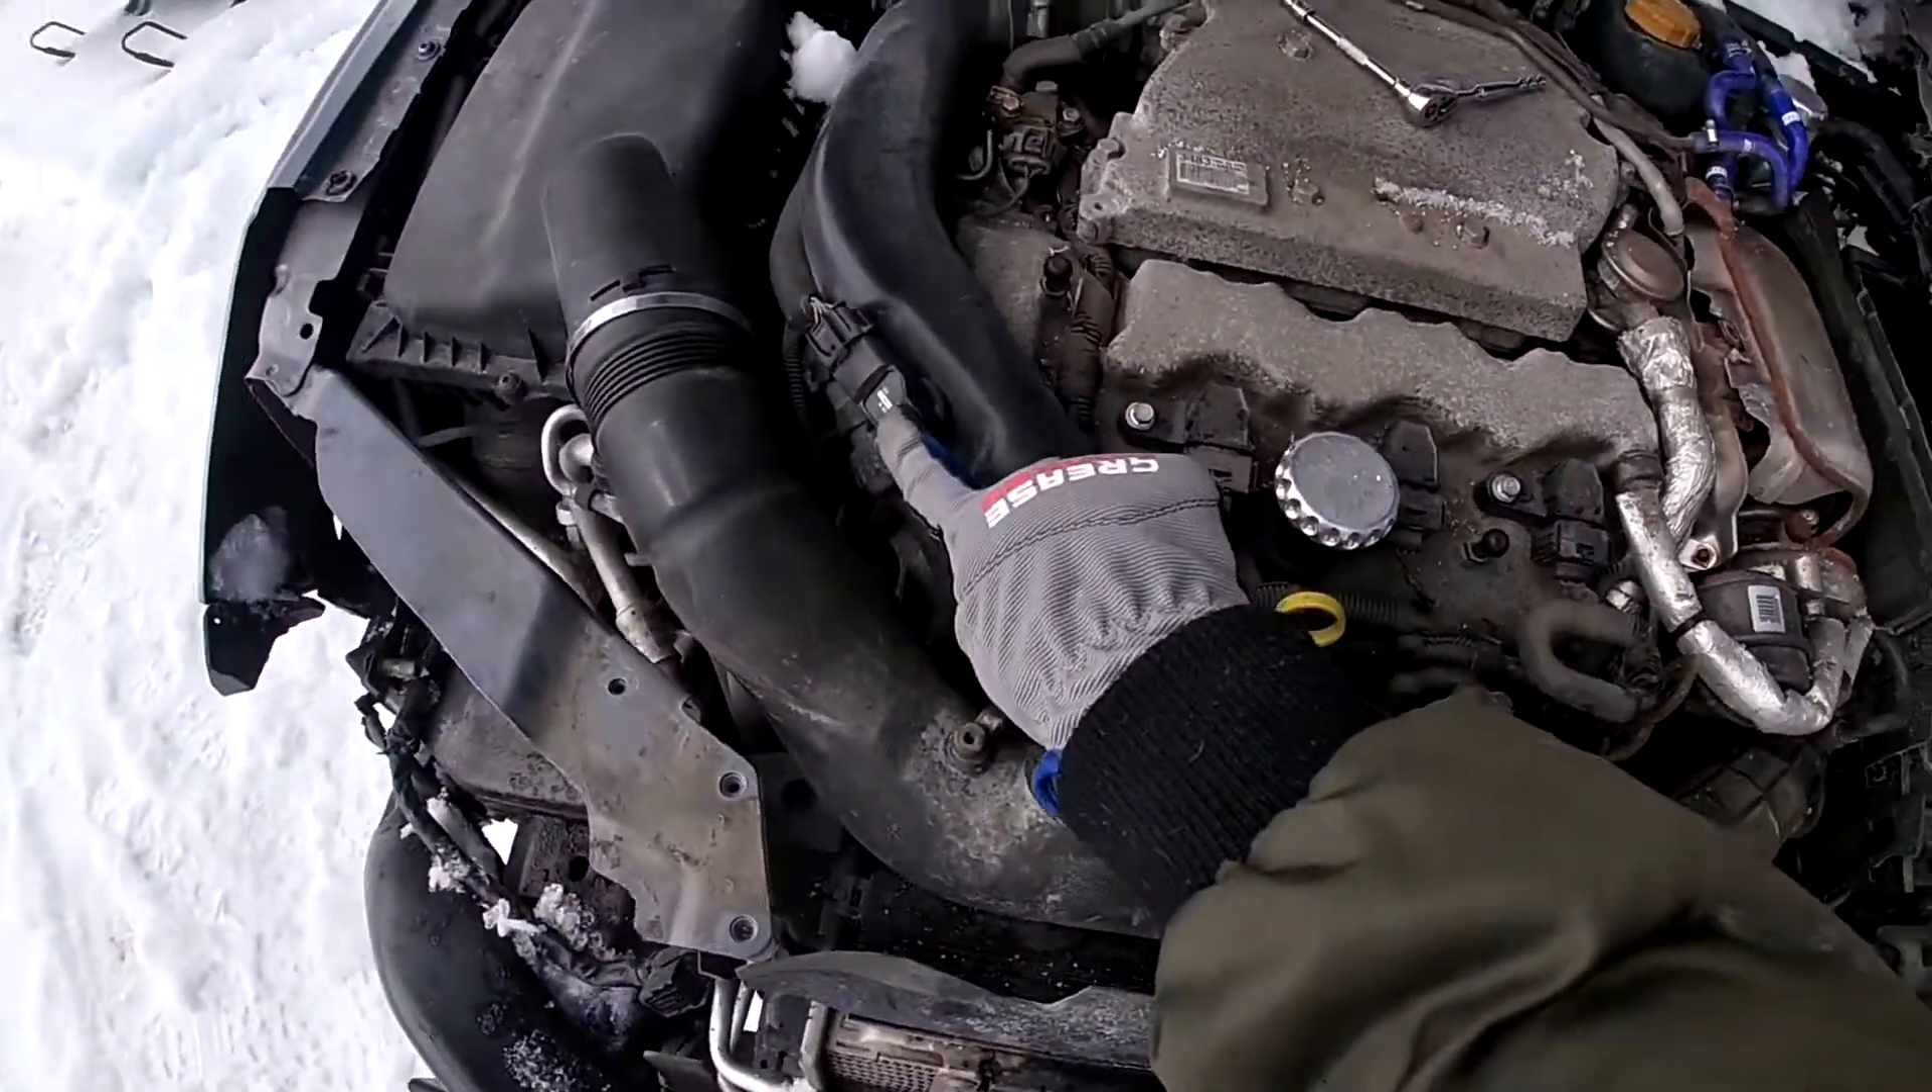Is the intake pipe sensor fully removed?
No.